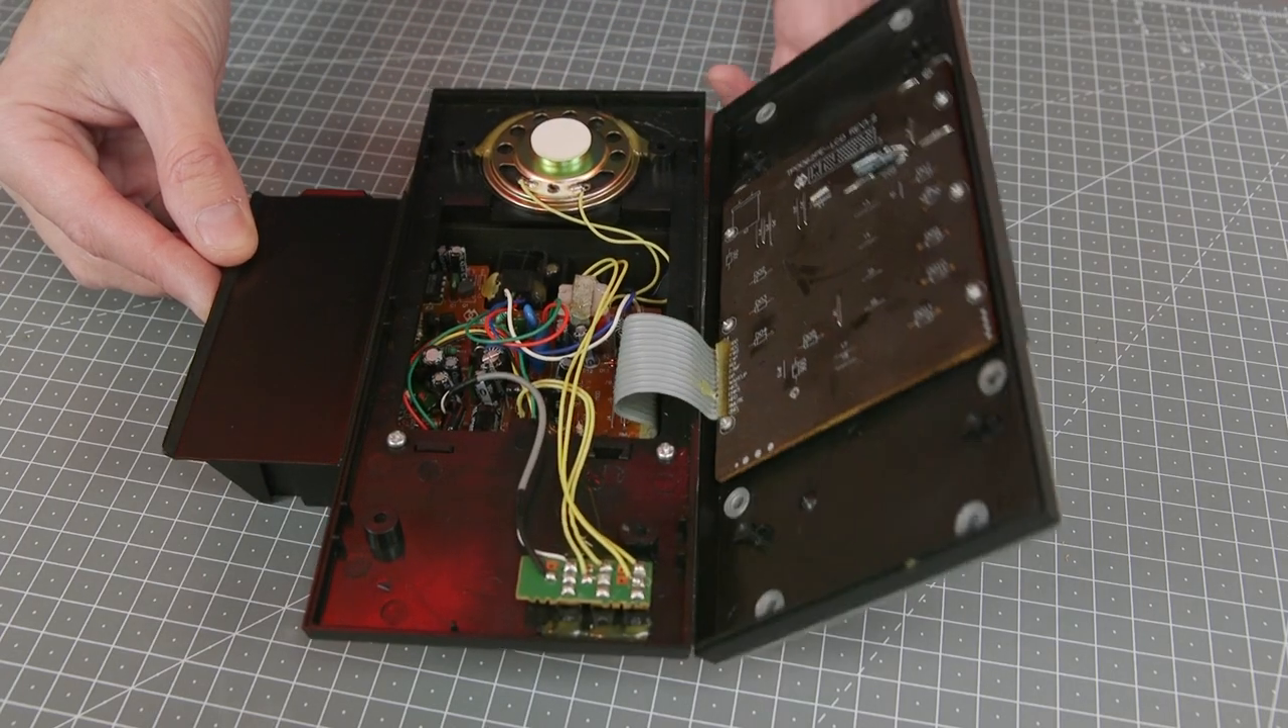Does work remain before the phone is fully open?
No.